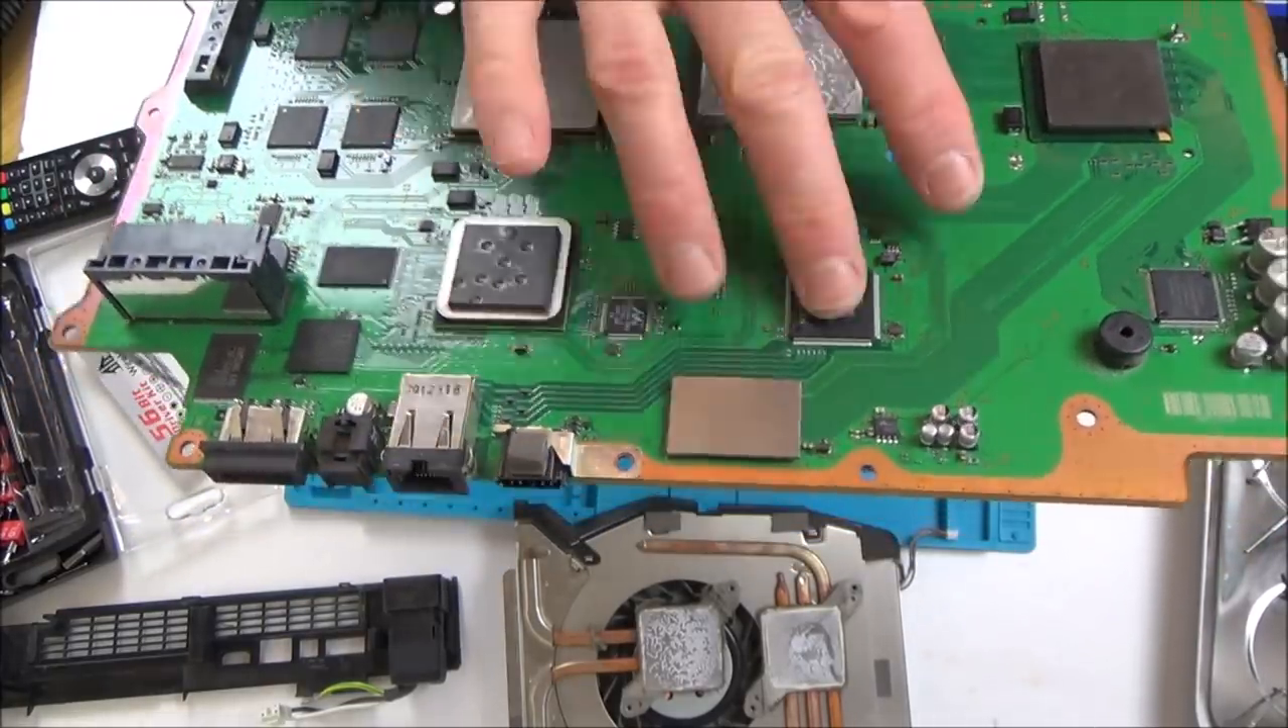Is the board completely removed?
Yes.